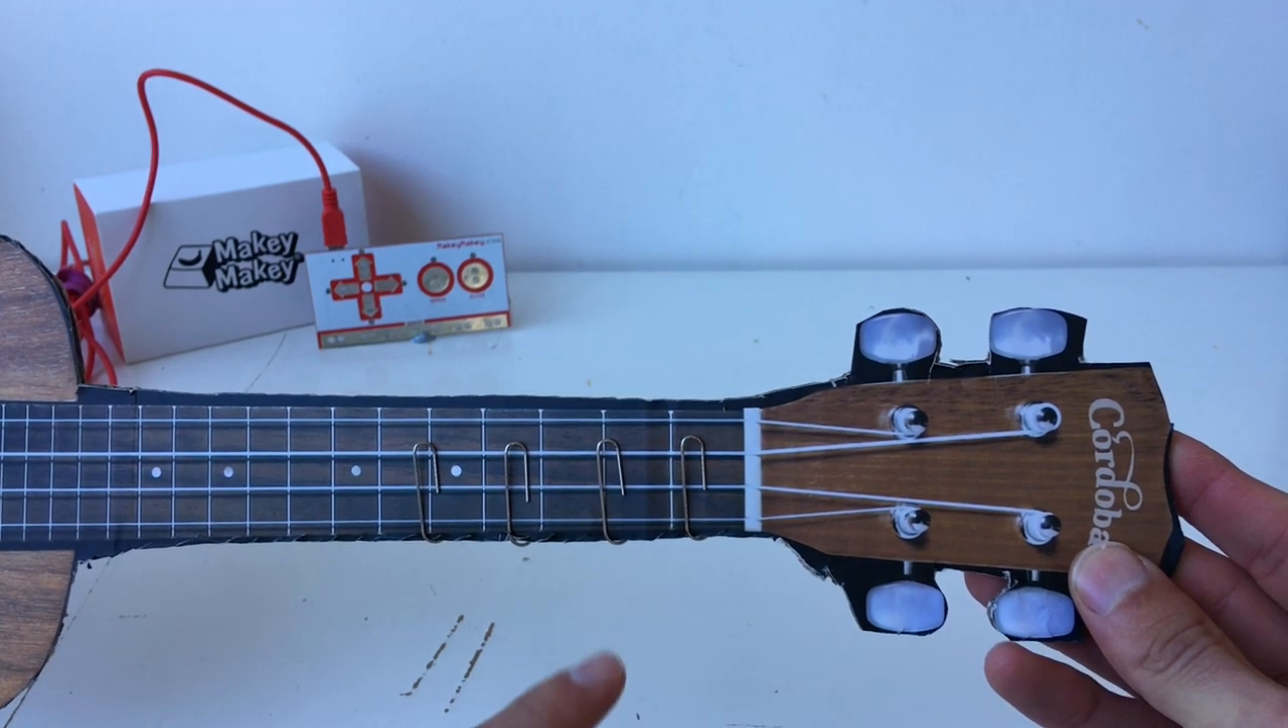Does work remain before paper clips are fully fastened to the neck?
No.